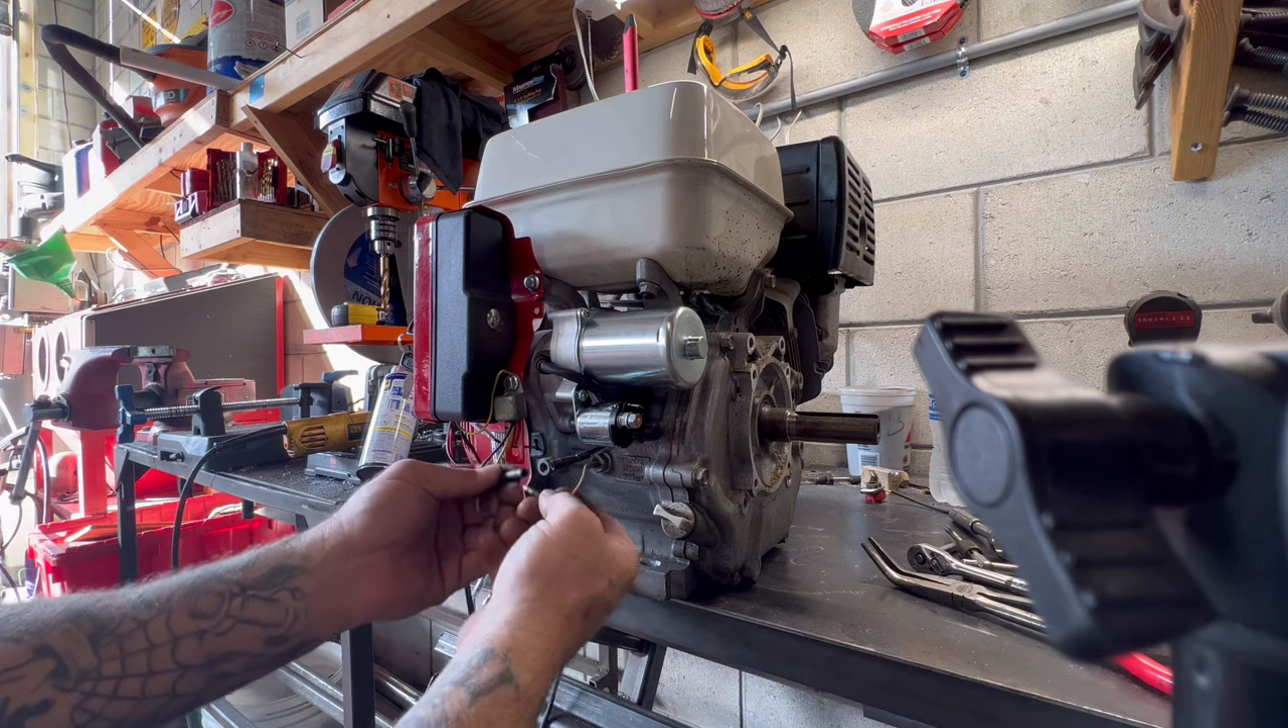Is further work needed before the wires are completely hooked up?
Yes.